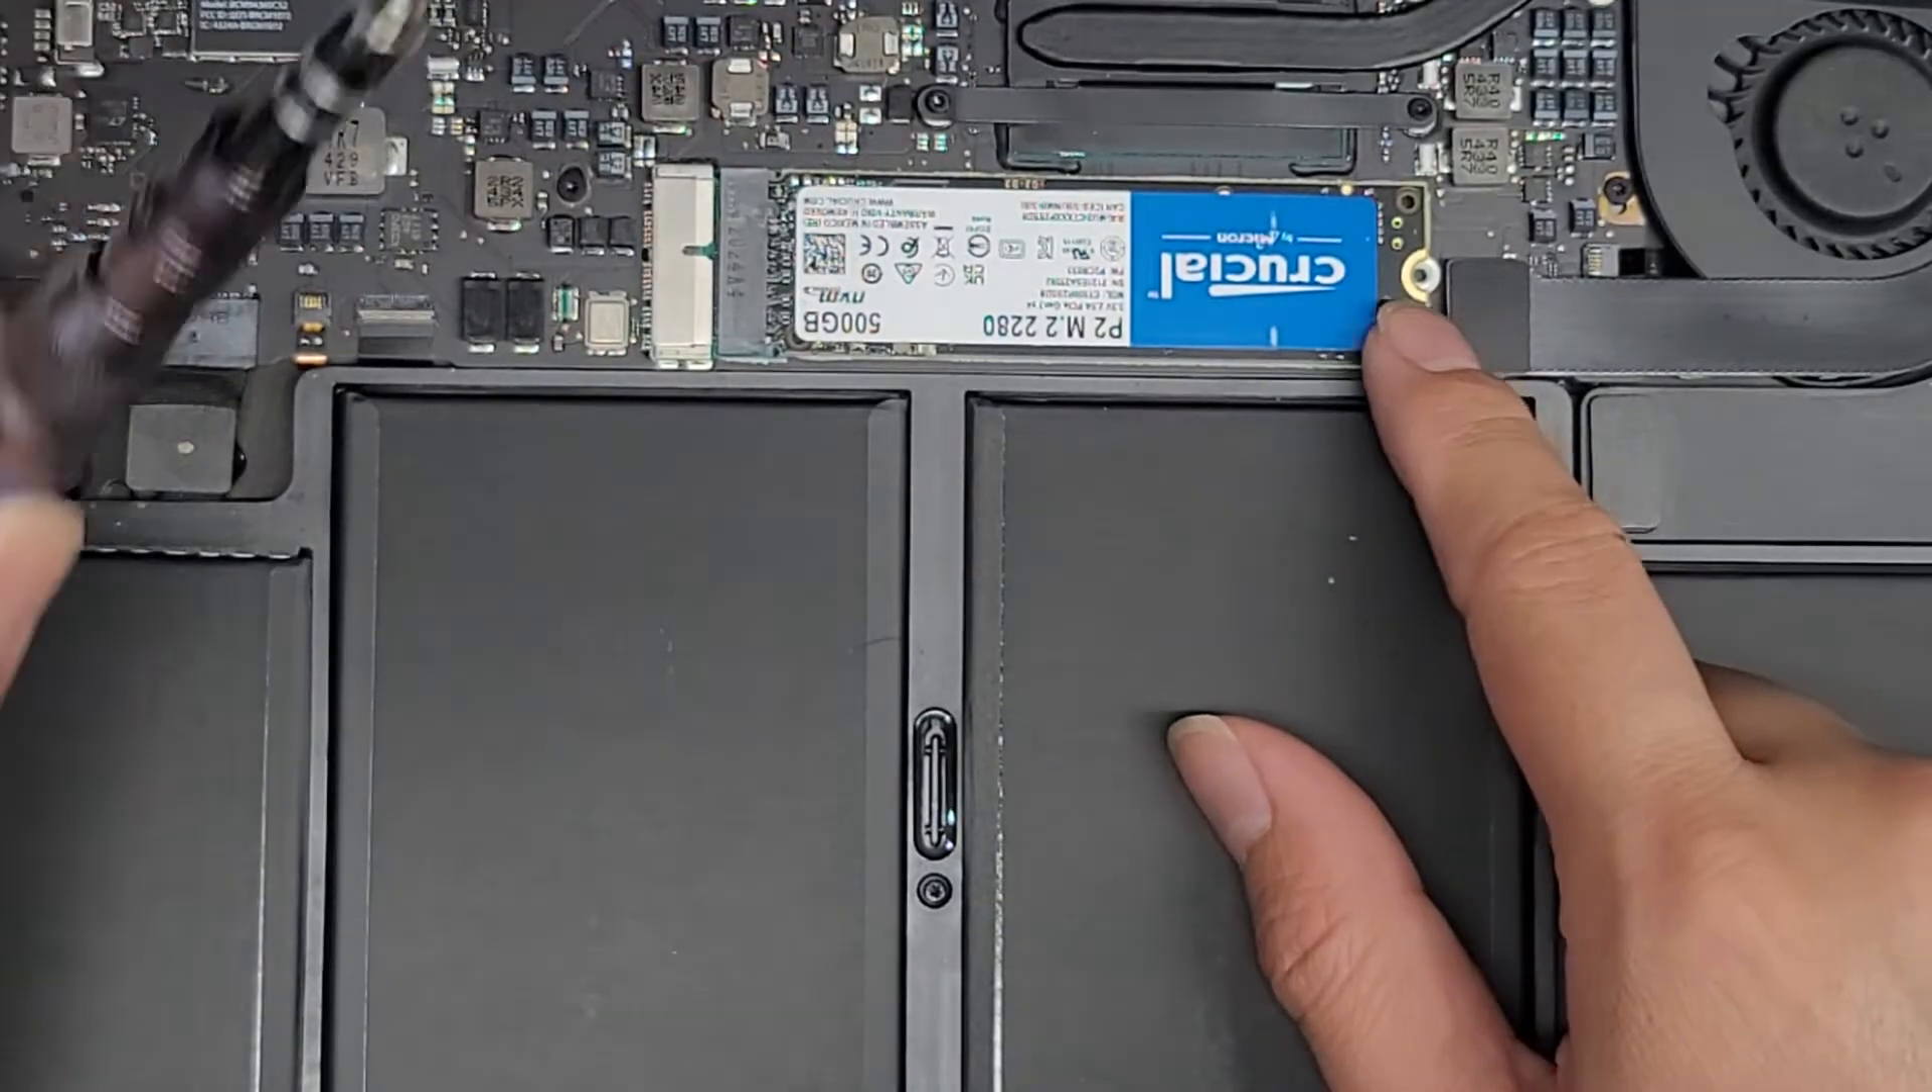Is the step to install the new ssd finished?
No.